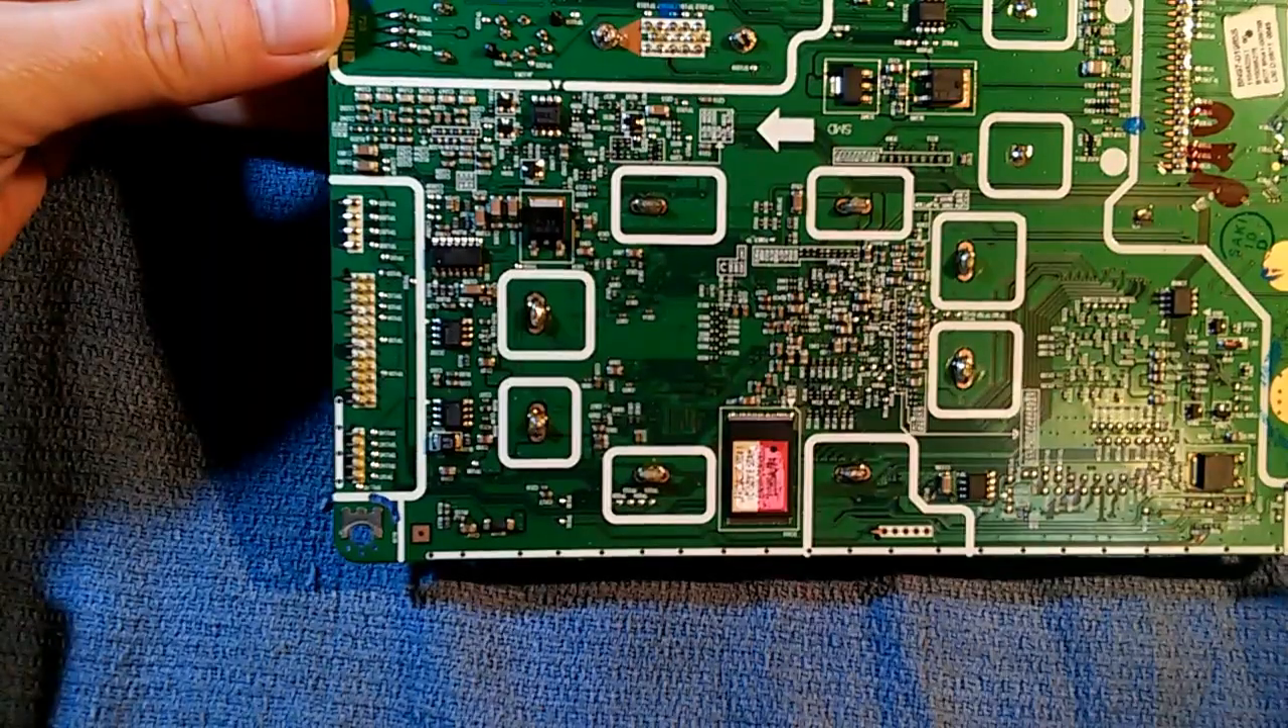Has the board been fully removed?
Yes.